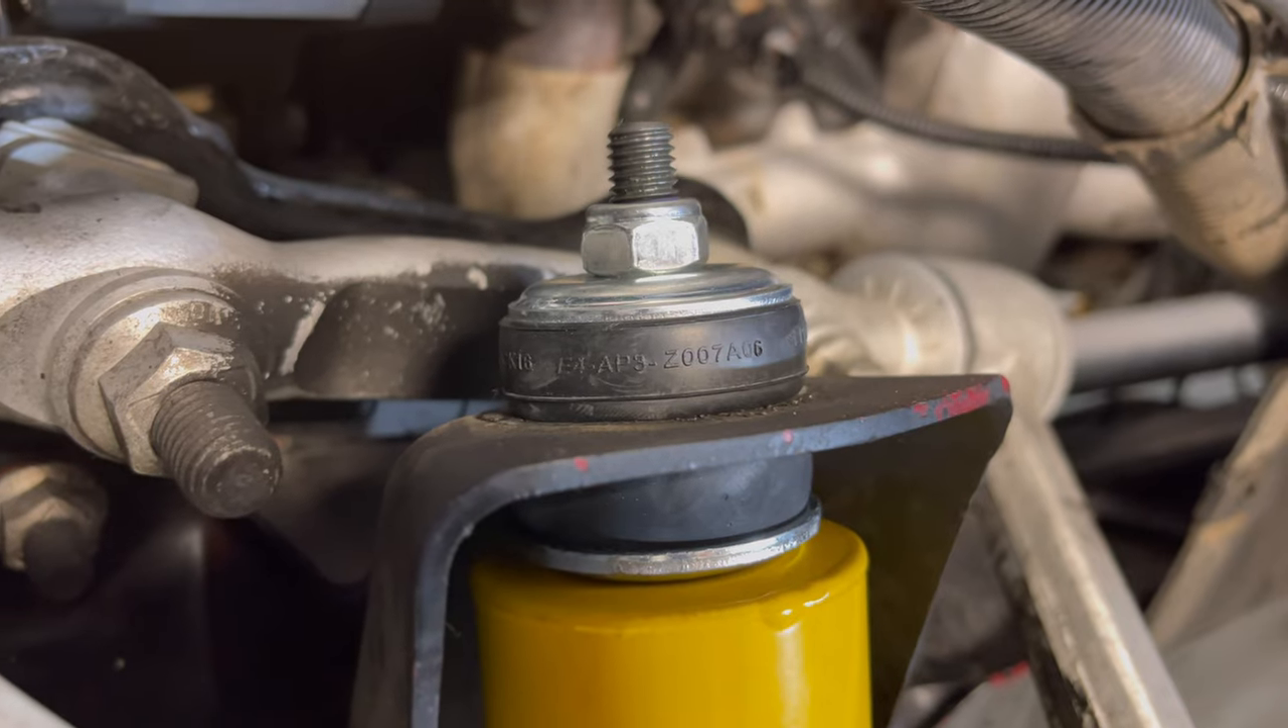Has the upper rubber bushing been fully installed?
Yes.